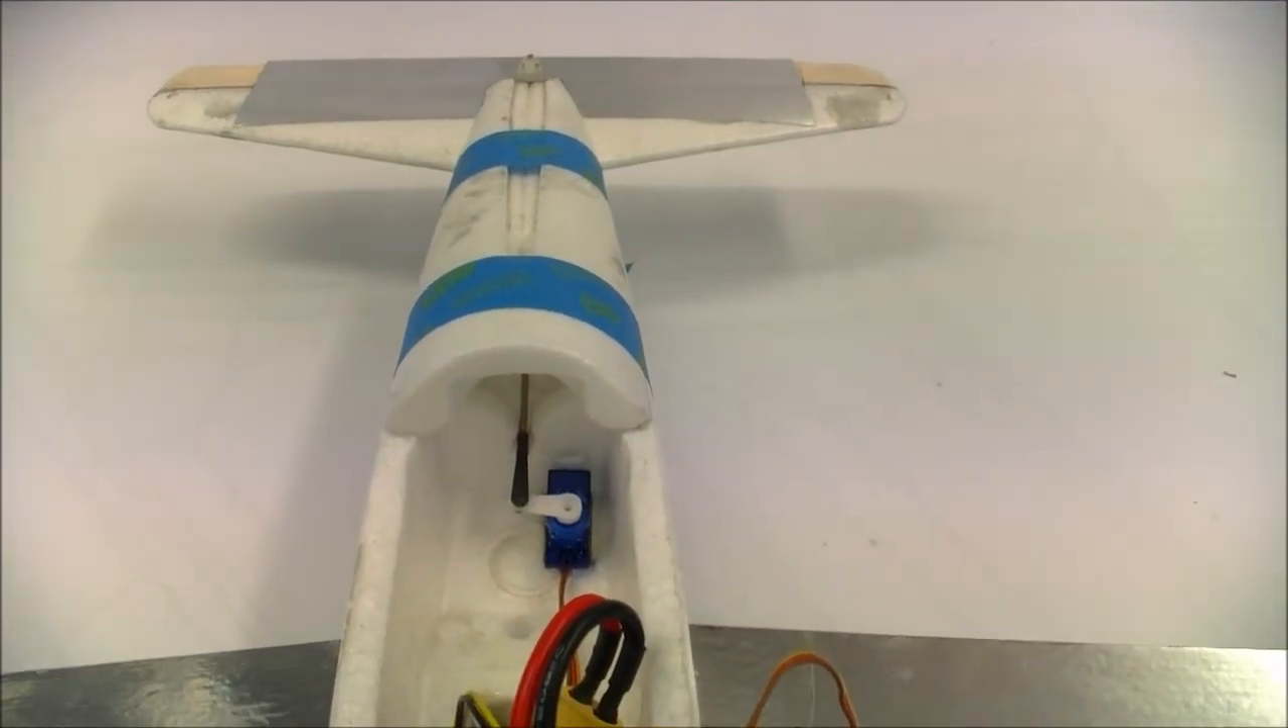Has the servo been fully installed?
Yes.